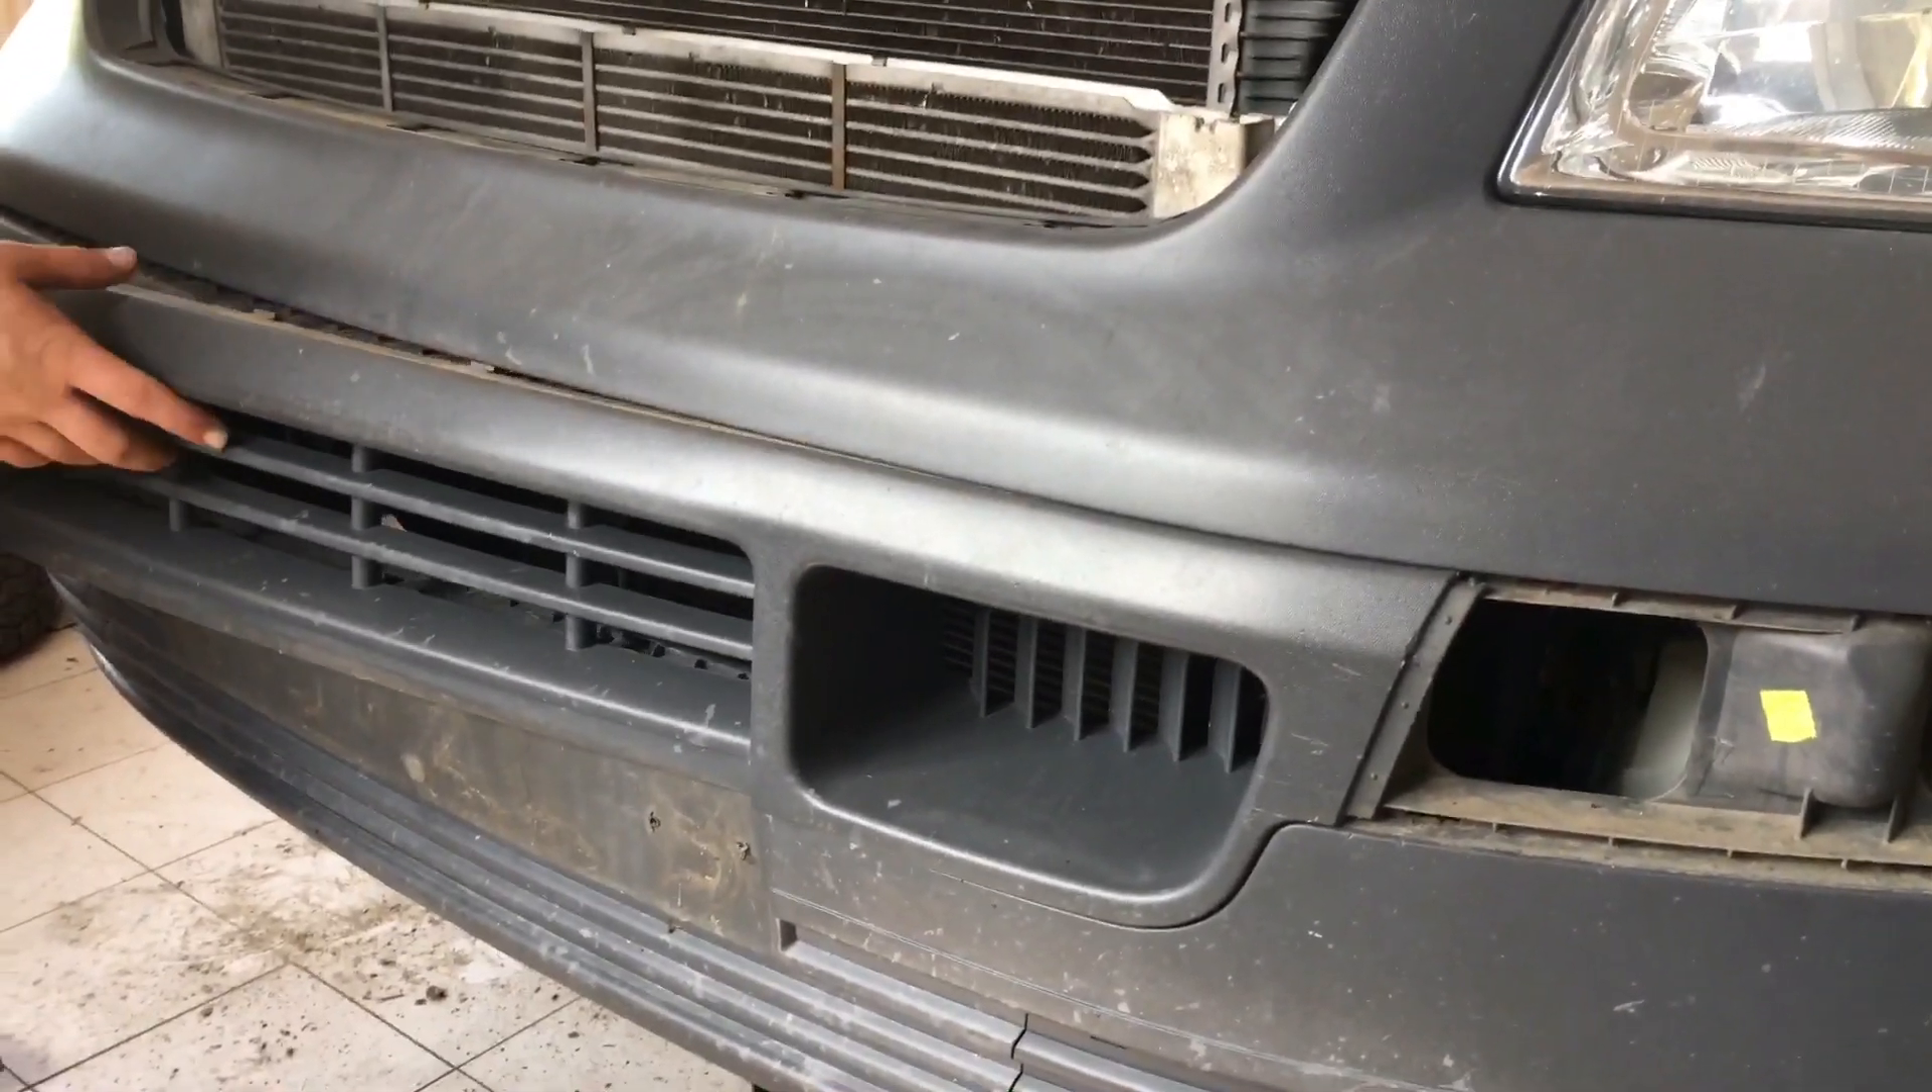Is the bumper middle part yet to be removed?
Yes.